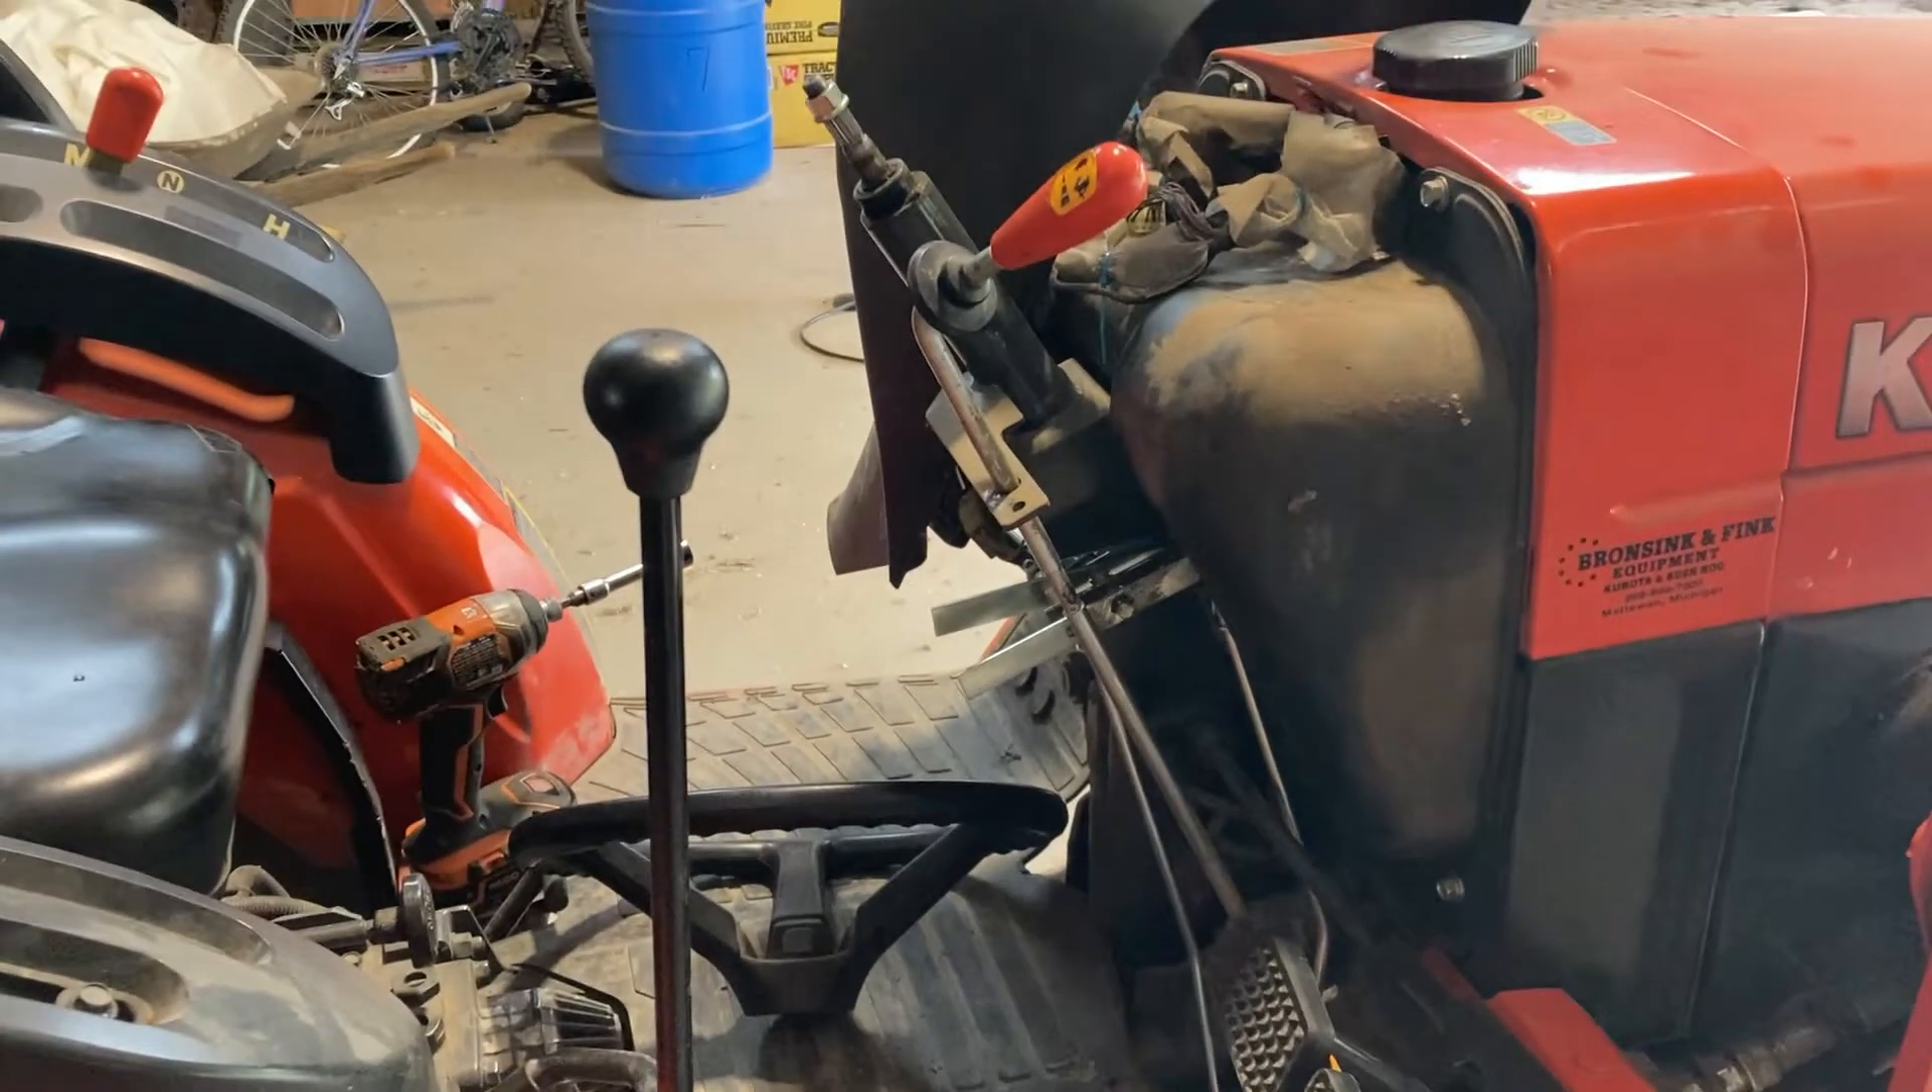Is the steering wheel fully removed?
Yes.